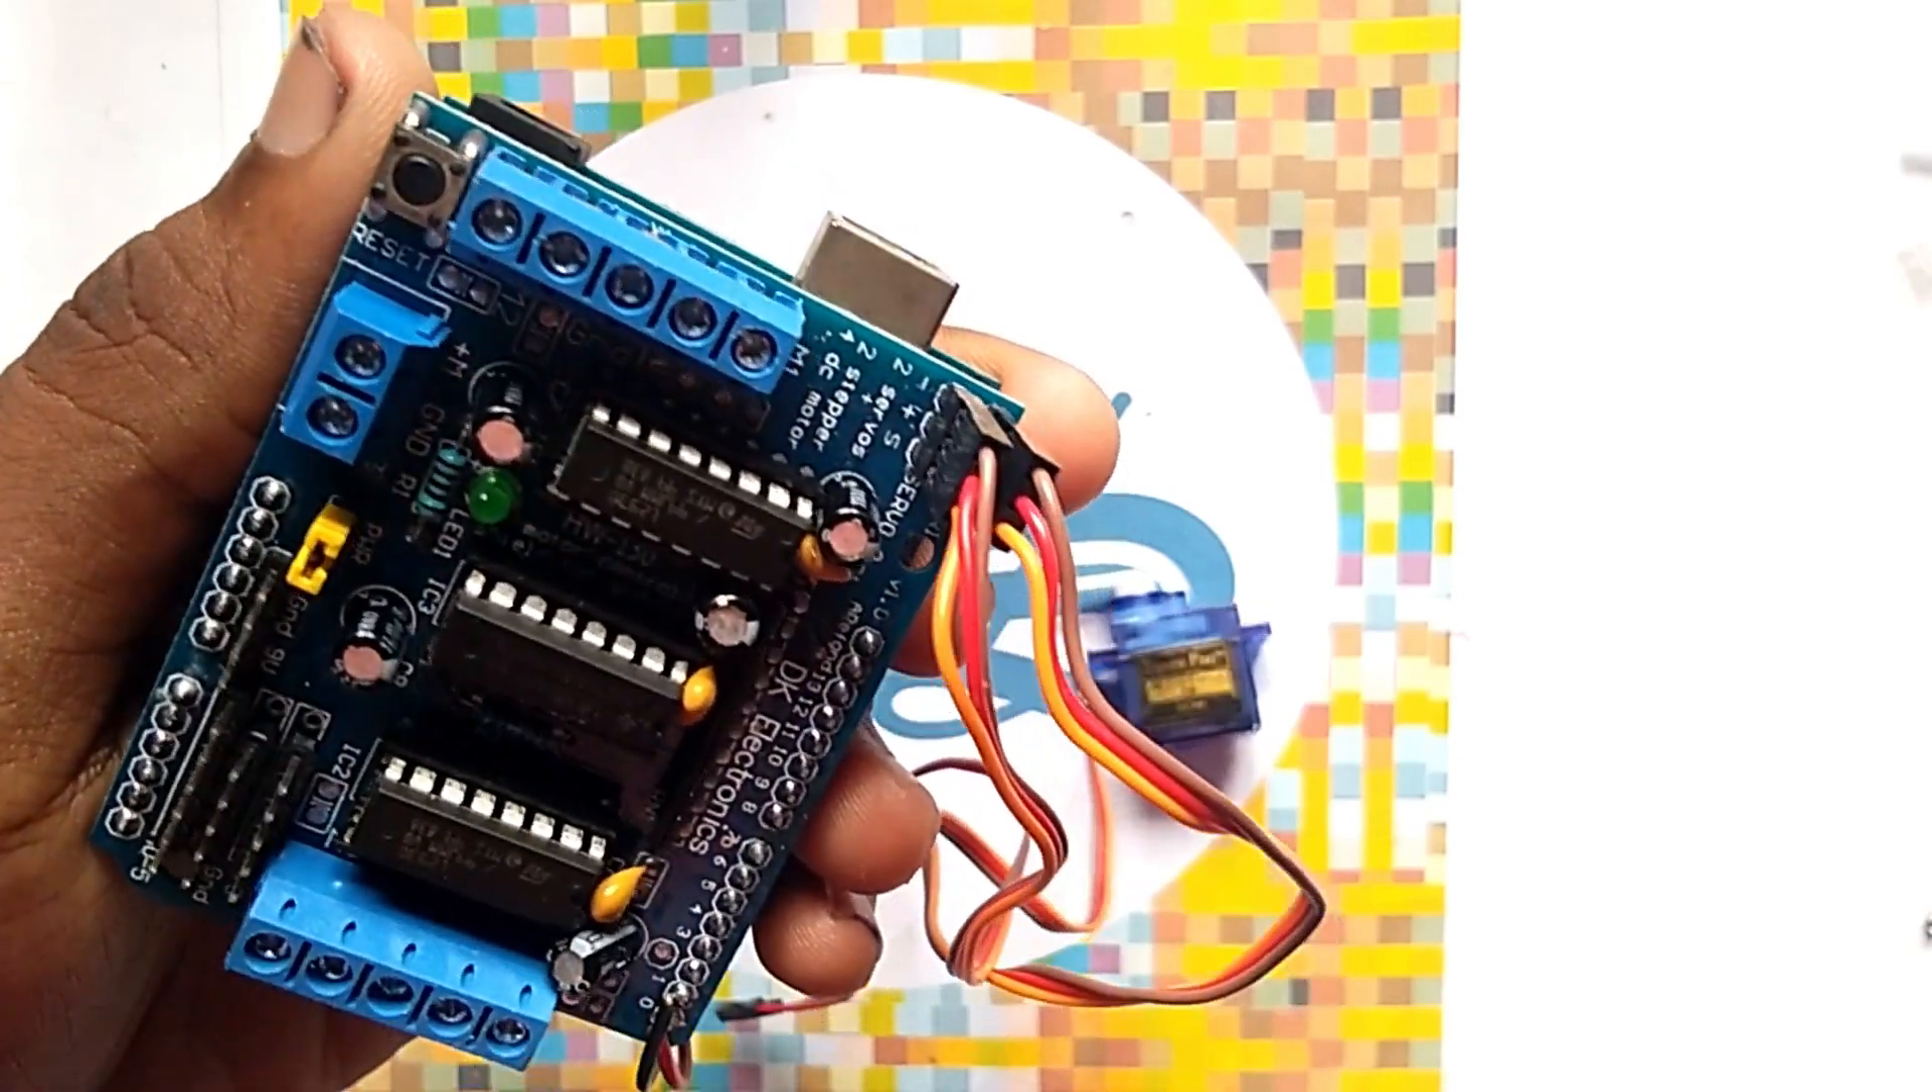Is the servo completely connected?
Yes.